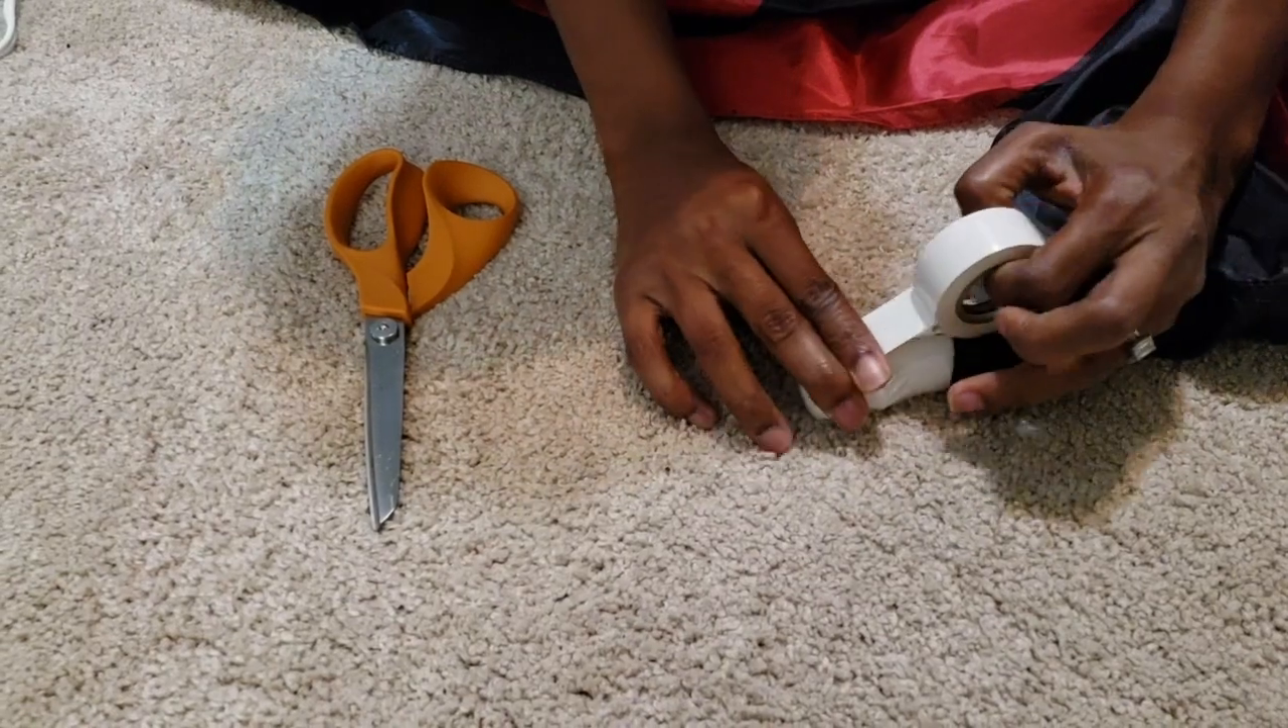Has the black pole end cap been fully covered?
No.